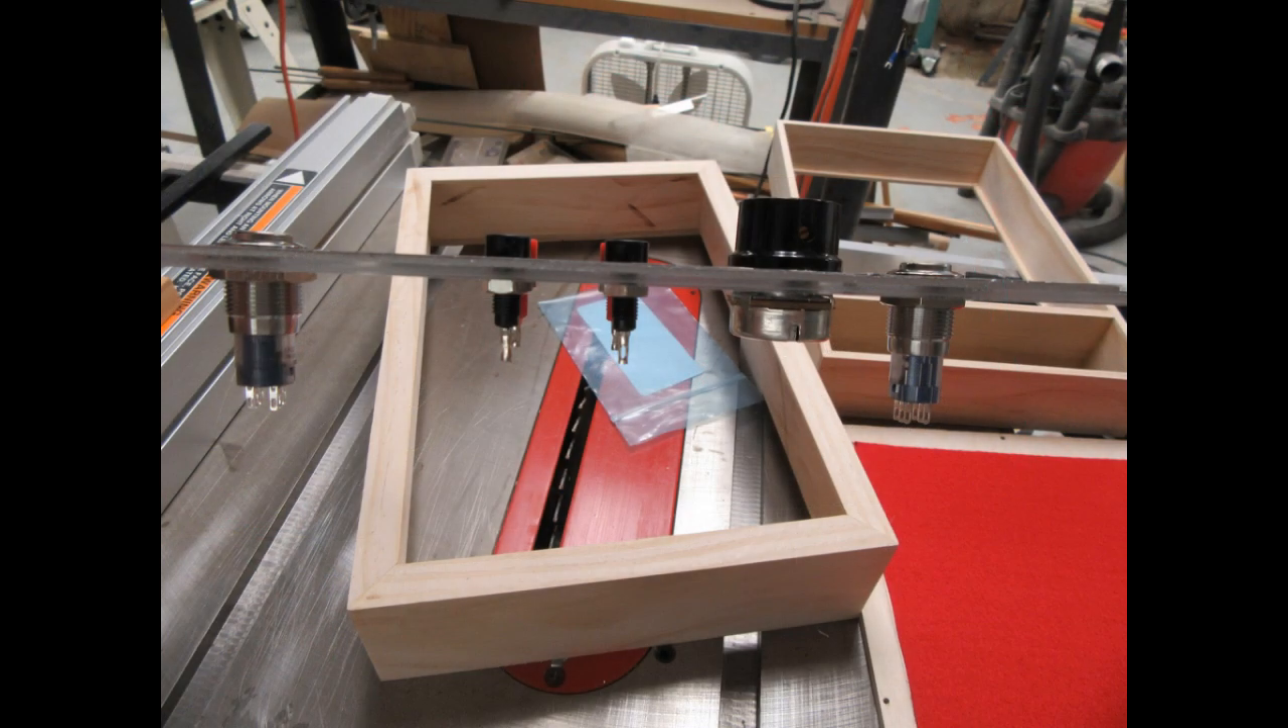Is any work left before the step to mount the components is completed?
No.